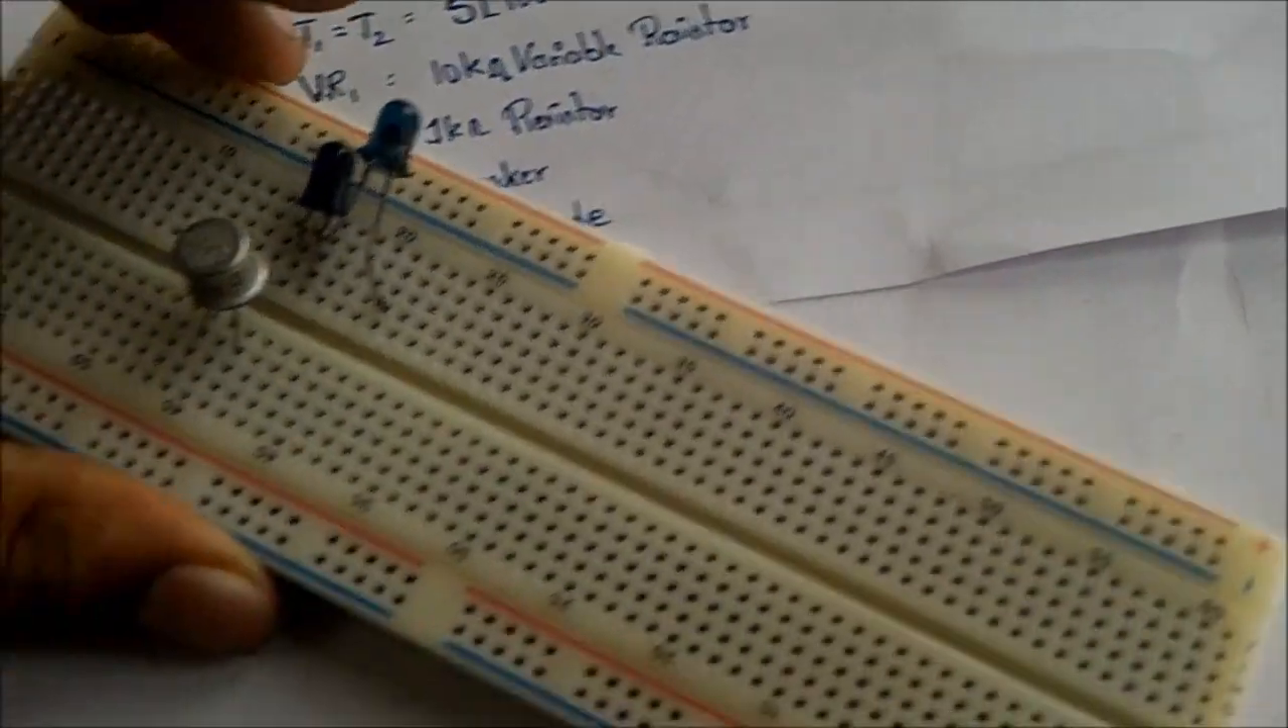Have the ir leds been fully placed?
Yes.